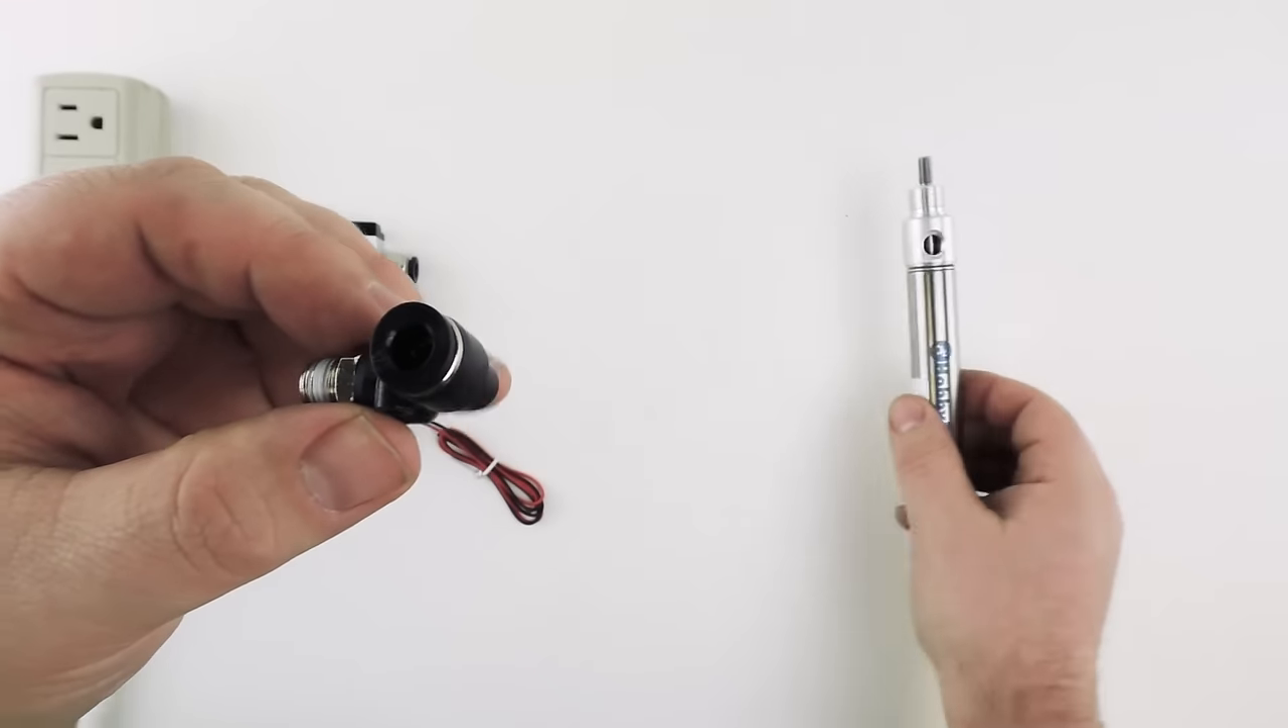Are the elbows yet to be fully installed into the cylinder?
Yes.